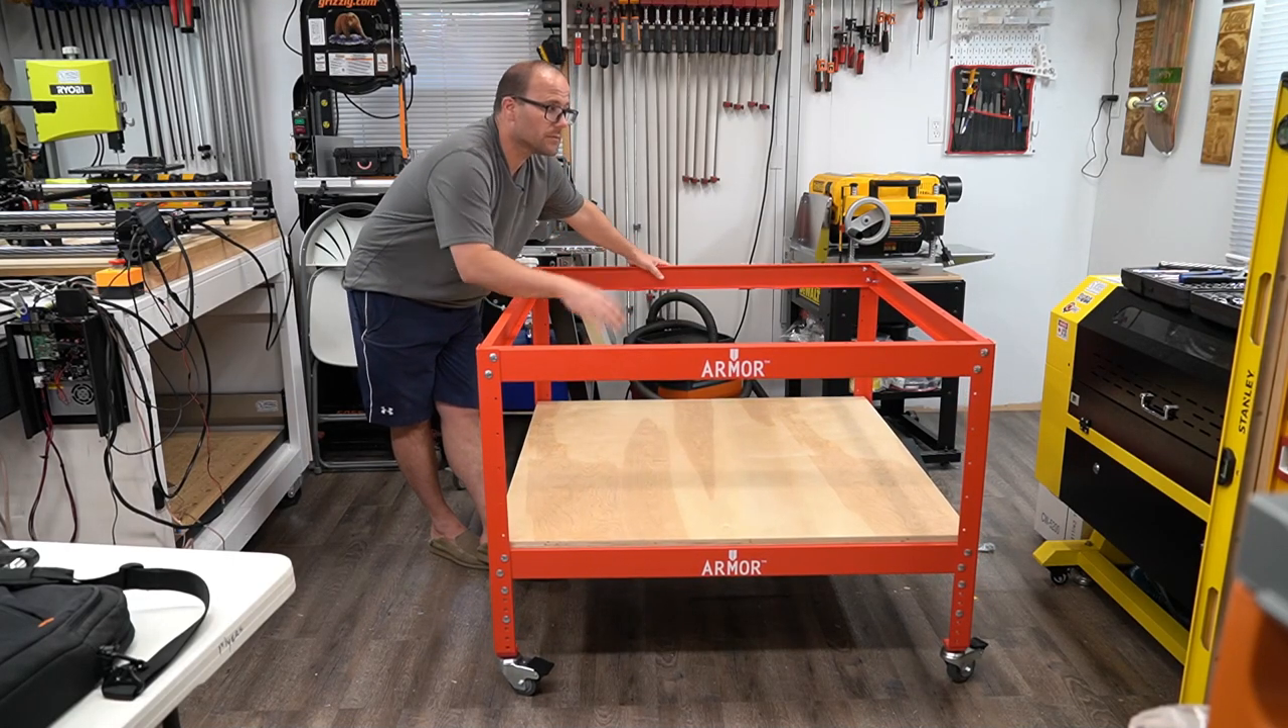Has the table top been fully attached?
No.